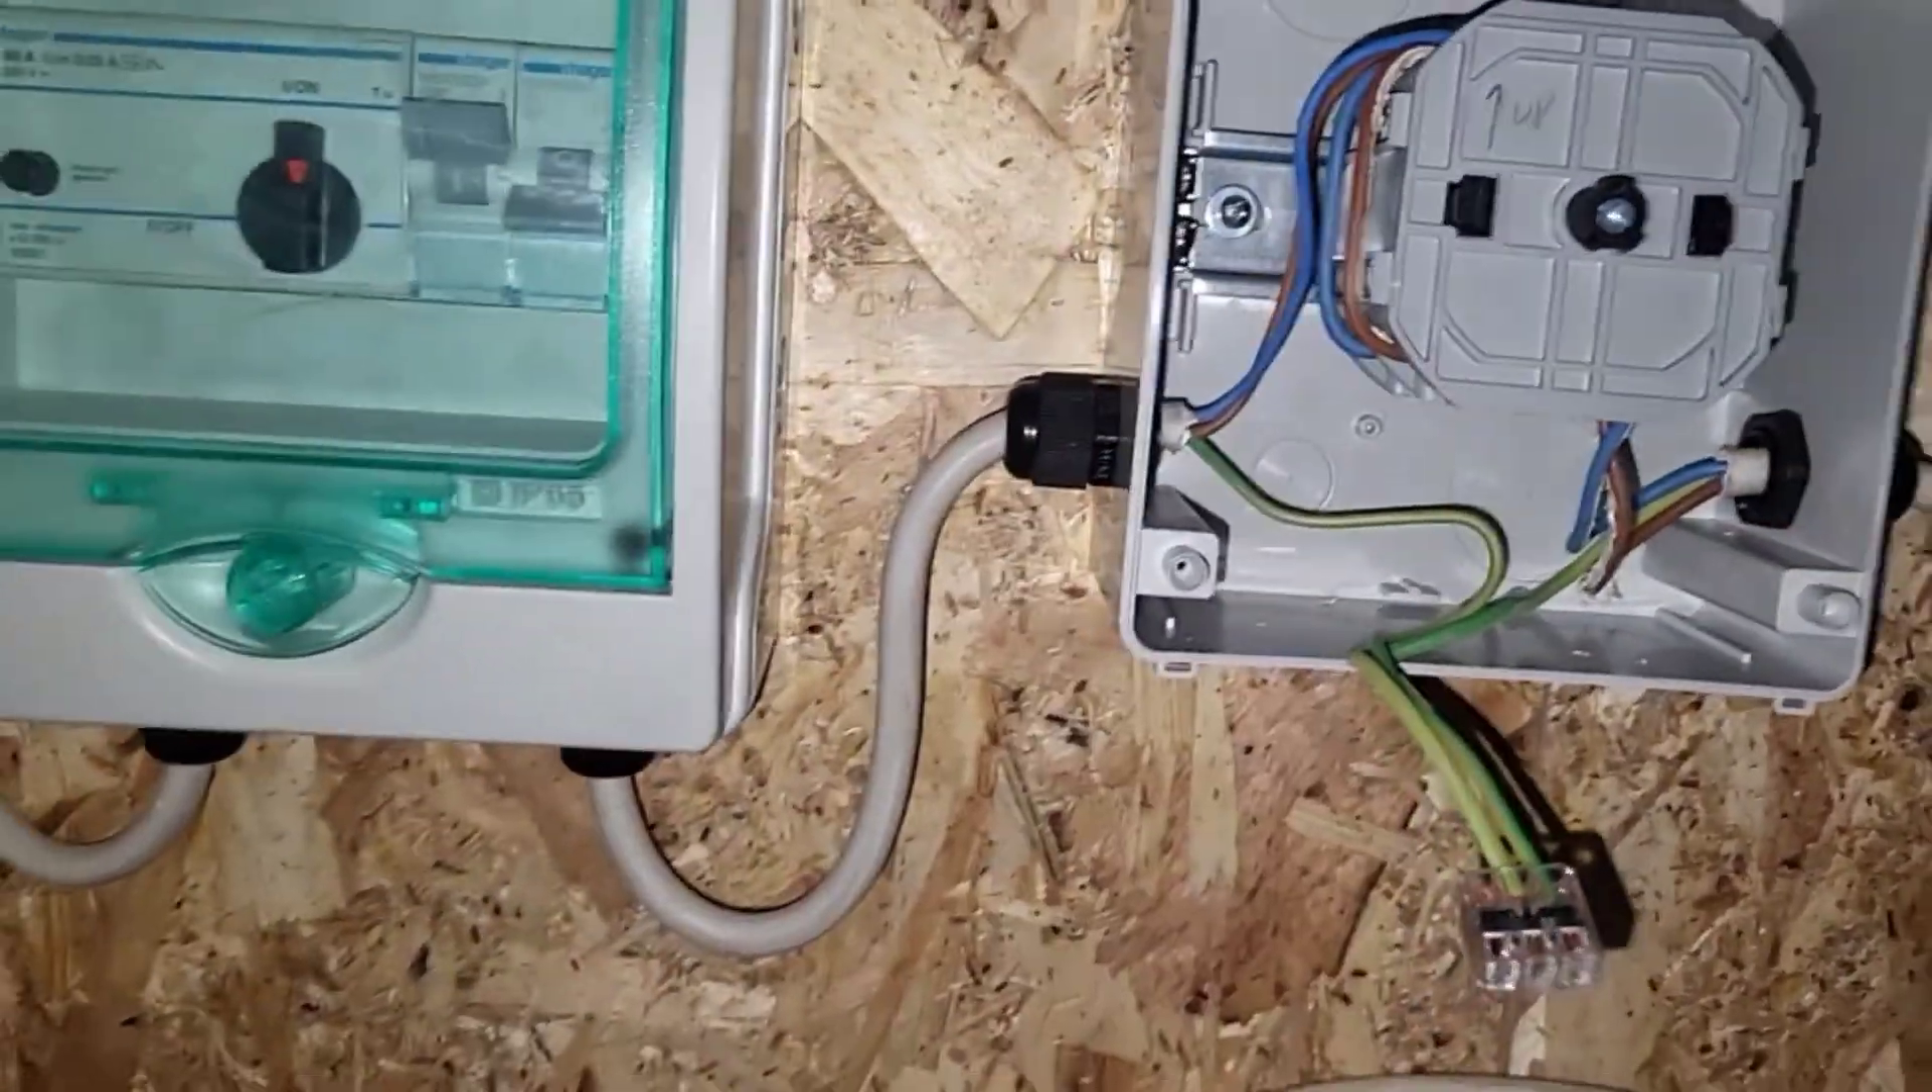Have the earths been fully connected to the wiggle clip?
Yes.